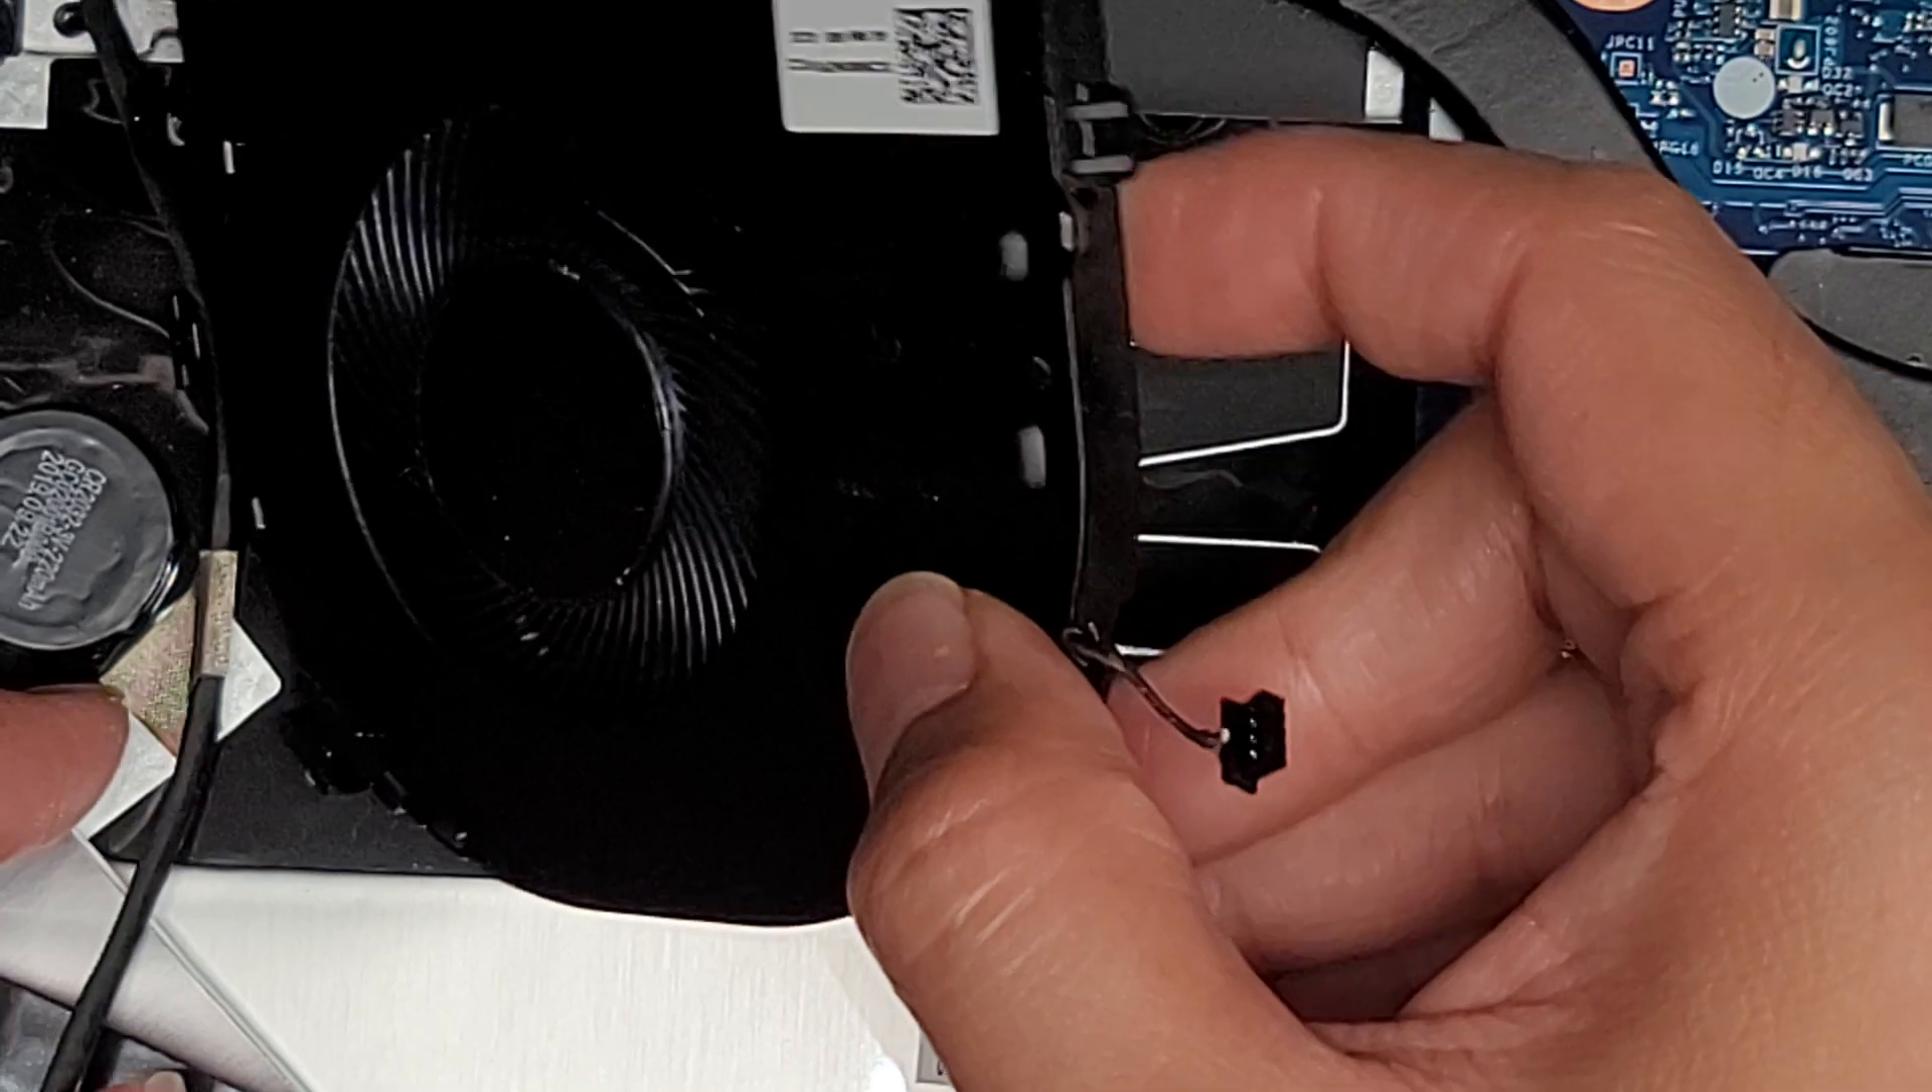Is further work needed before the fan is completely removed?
Yes.